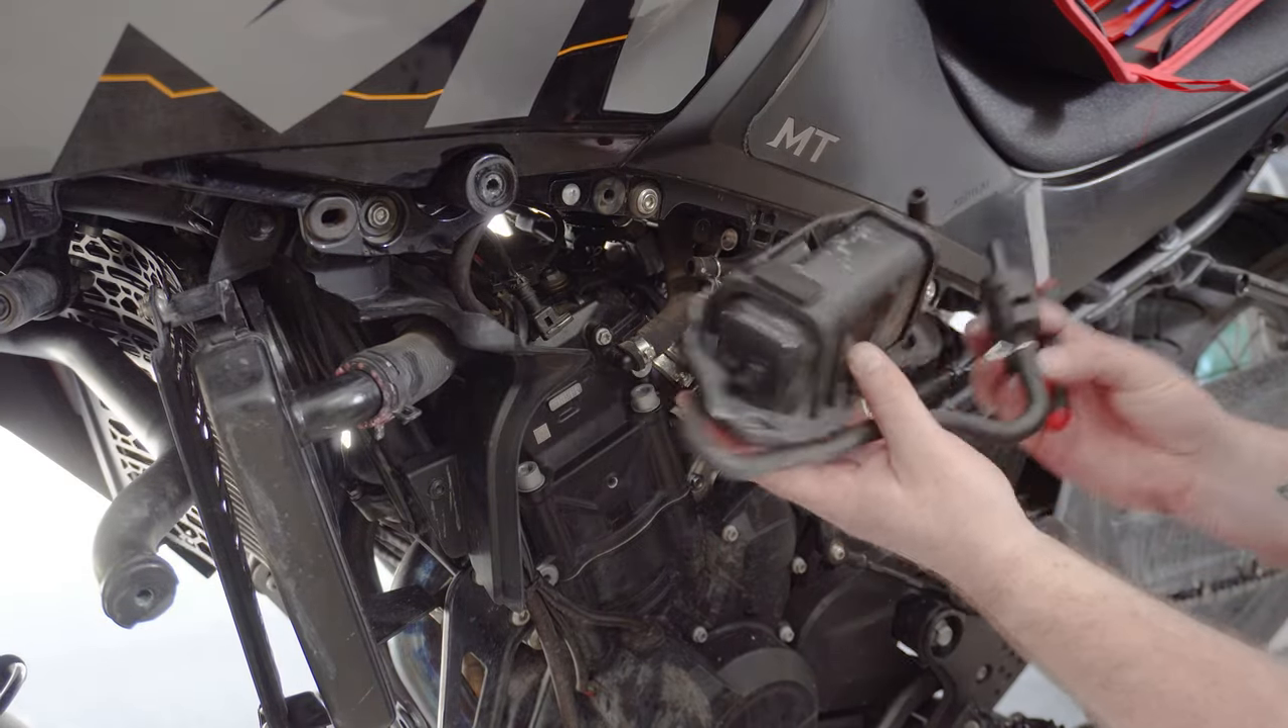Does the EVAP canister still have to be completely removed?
No.